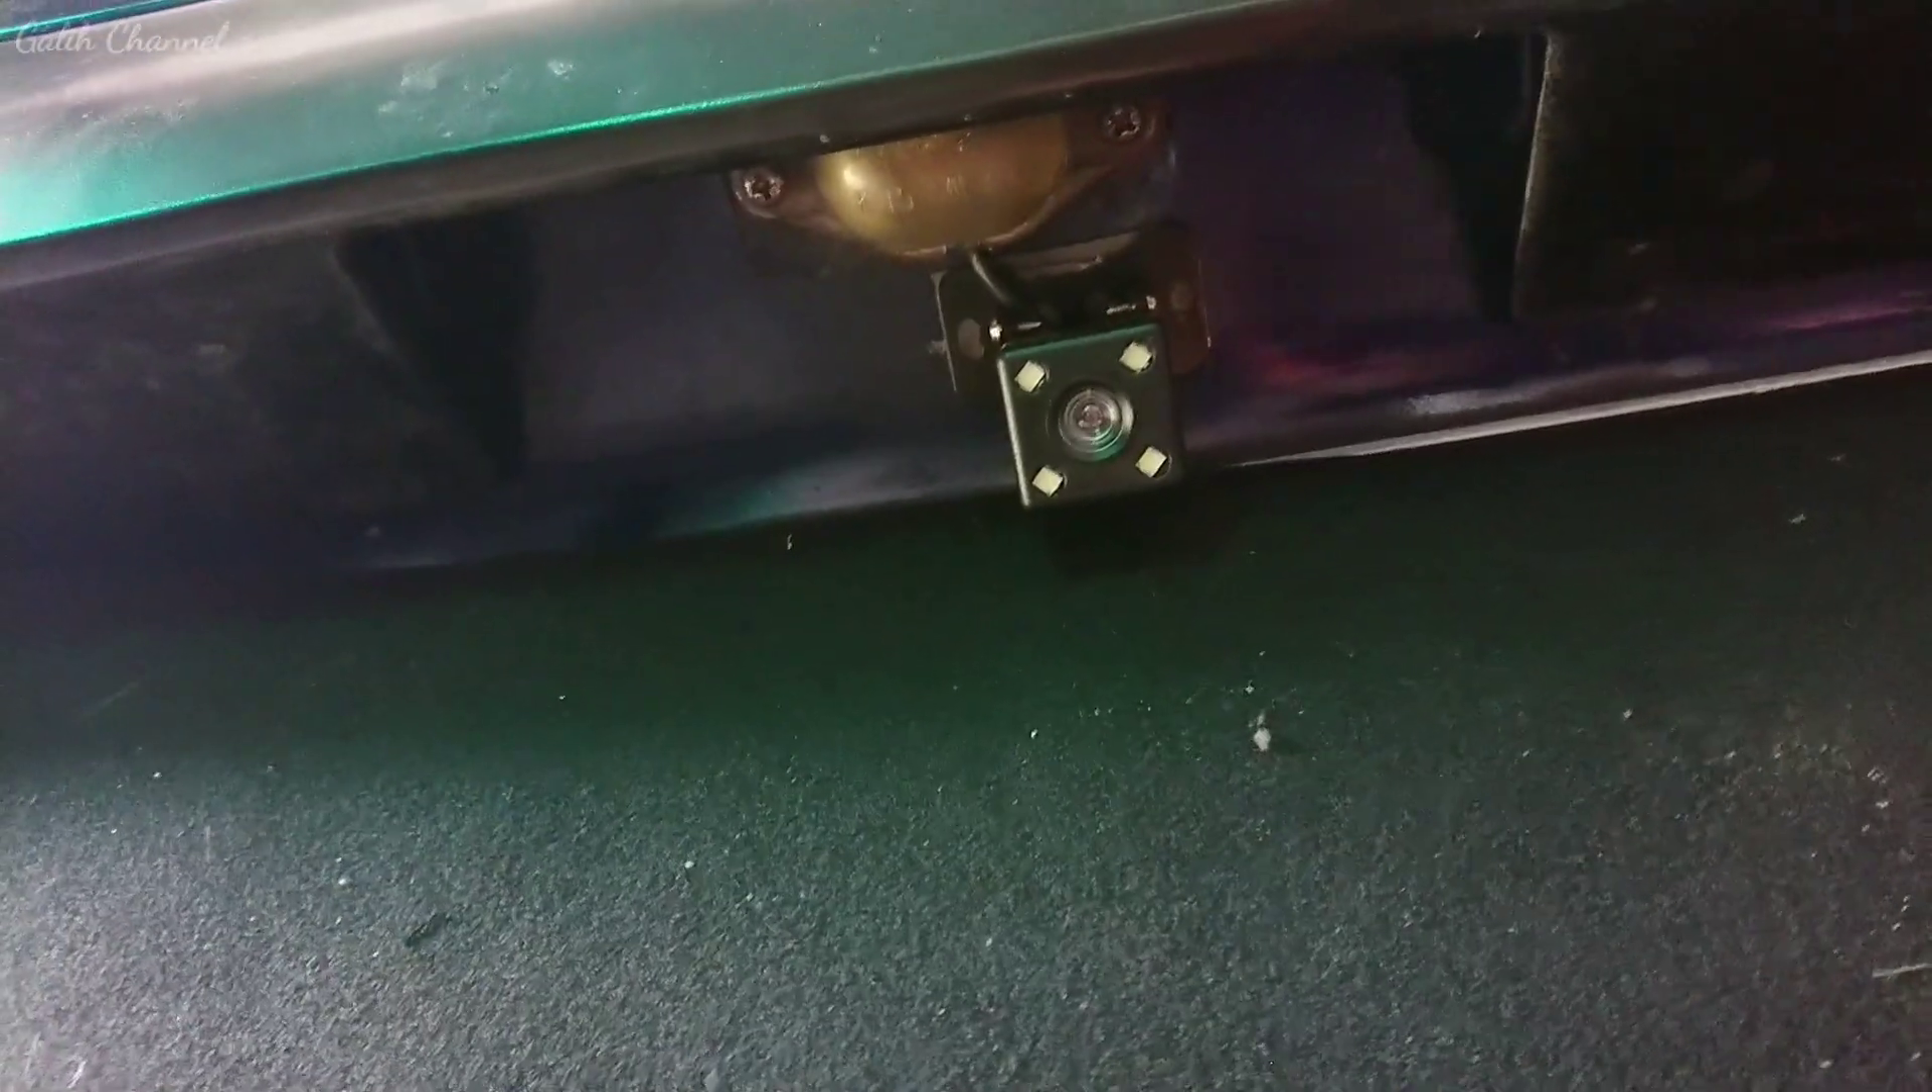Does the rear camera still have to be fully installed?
No.